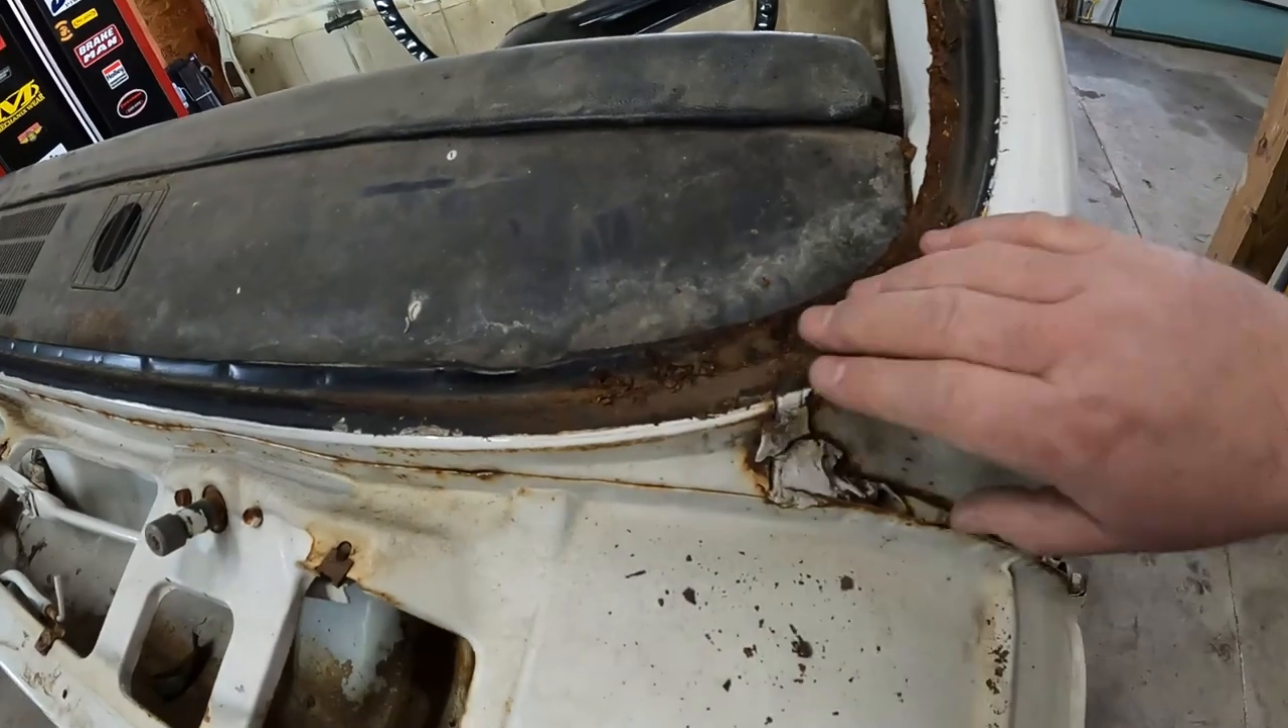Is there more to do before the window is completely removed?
No.